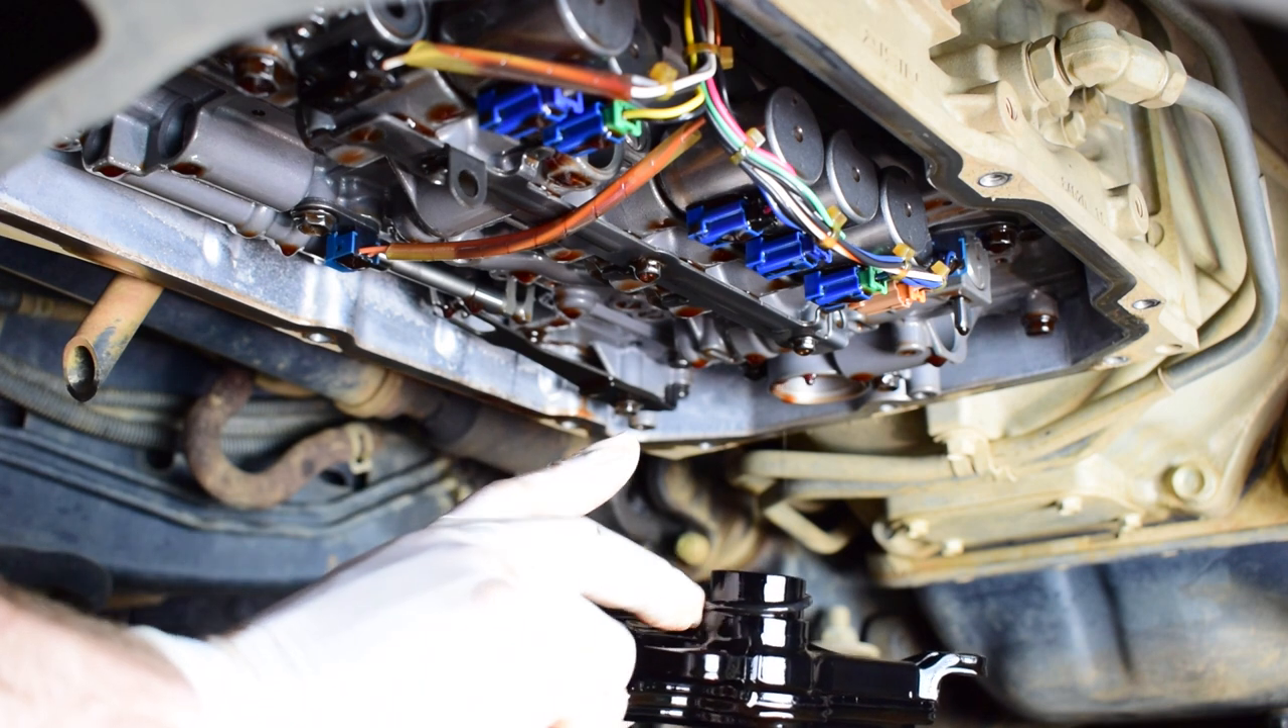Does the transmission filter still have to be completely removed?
No.